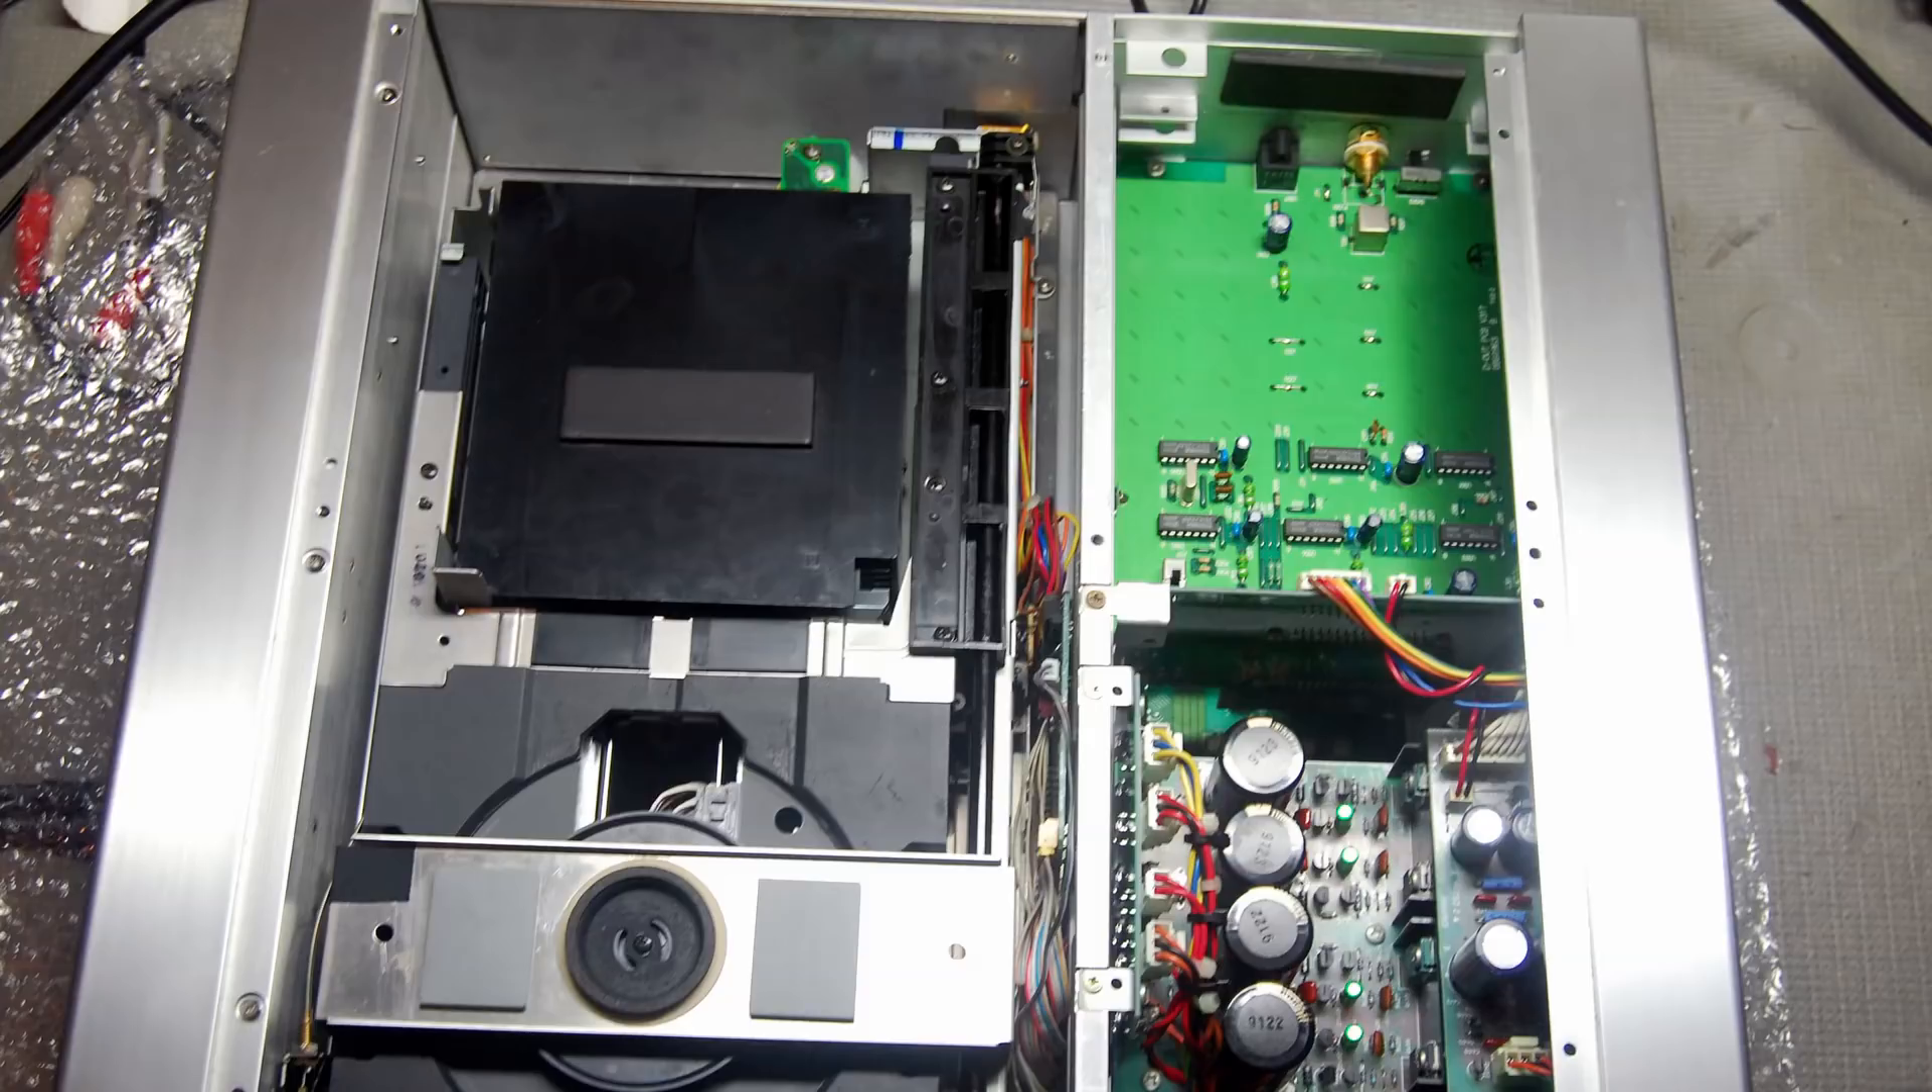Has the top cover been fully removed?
Yes.